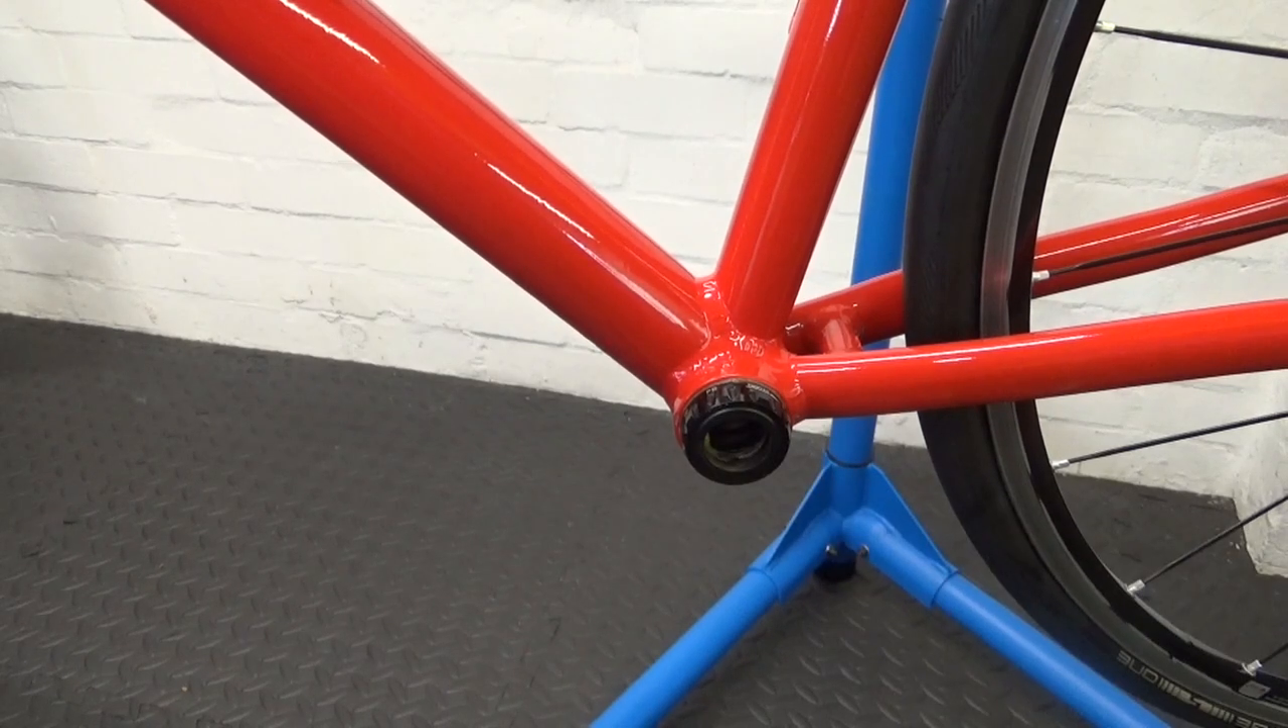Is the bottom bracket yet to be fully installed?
No.